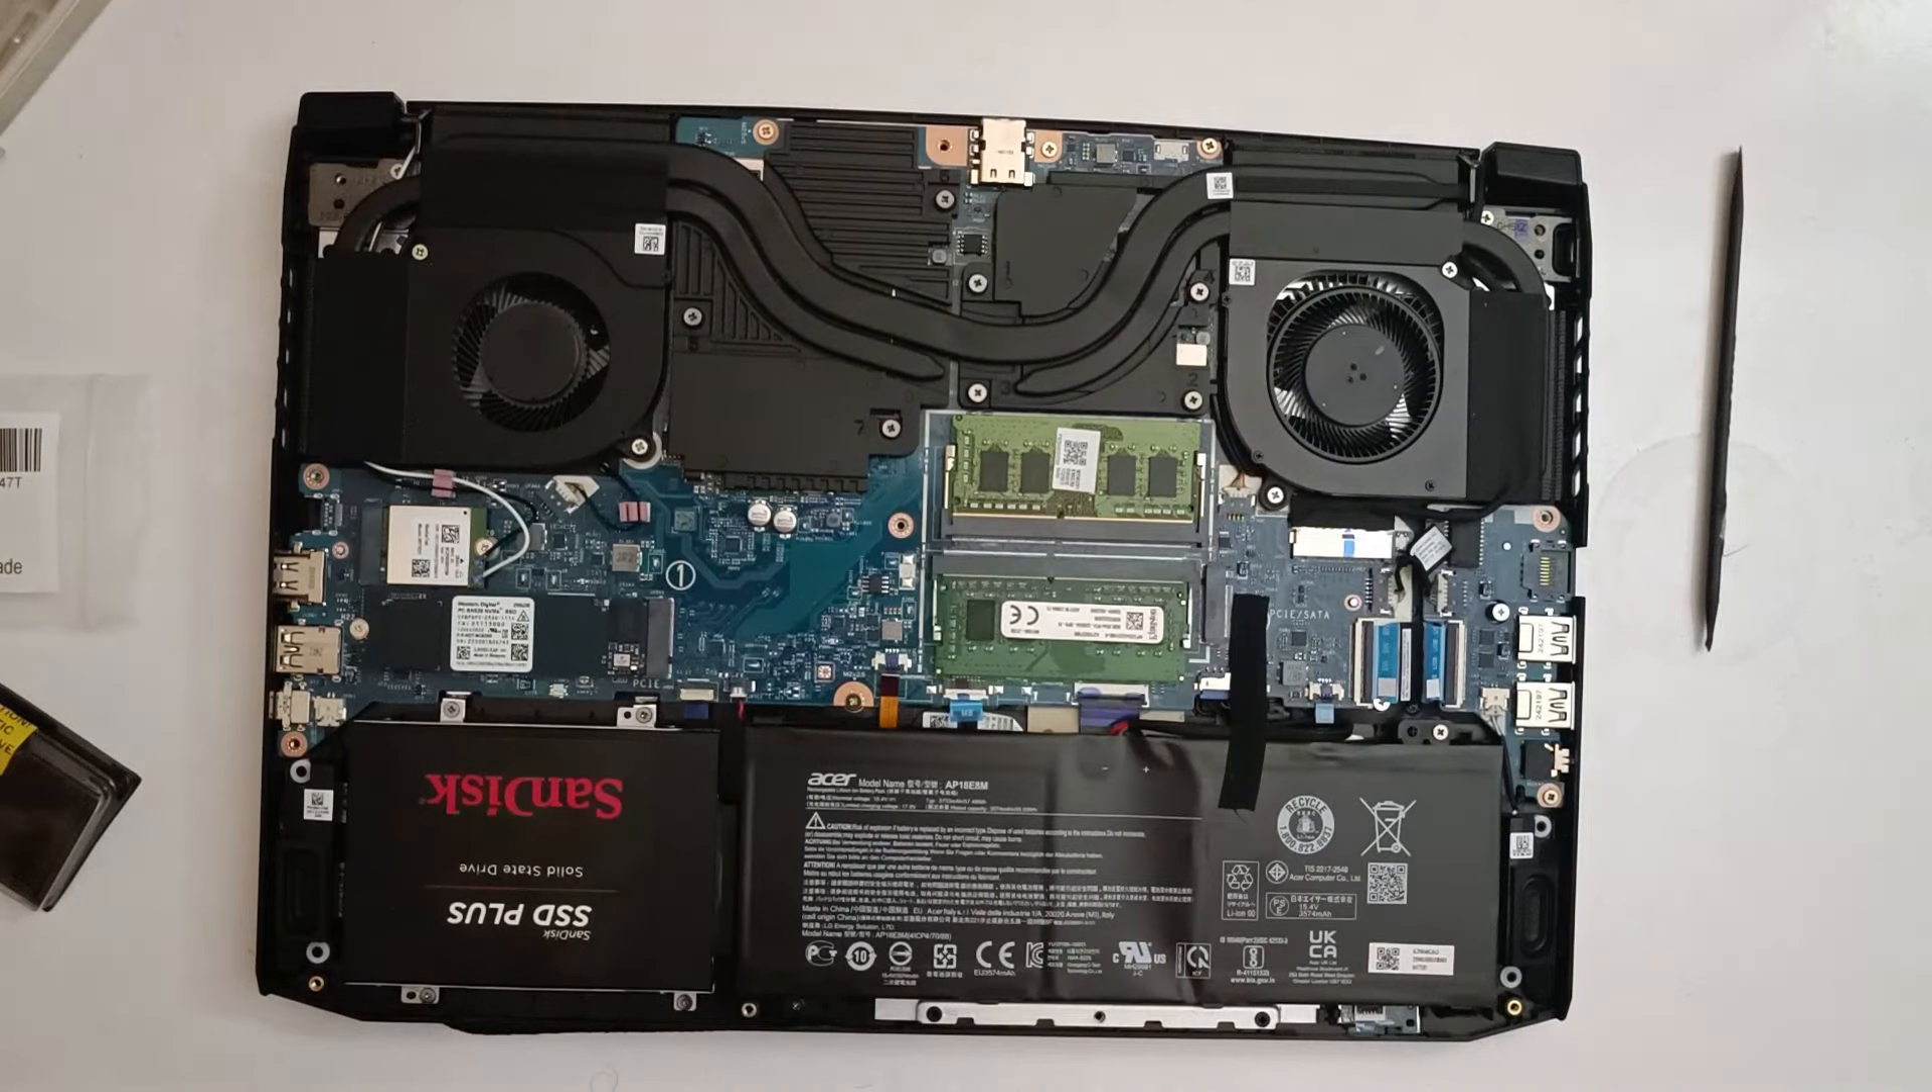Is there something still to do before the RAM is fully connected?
No.